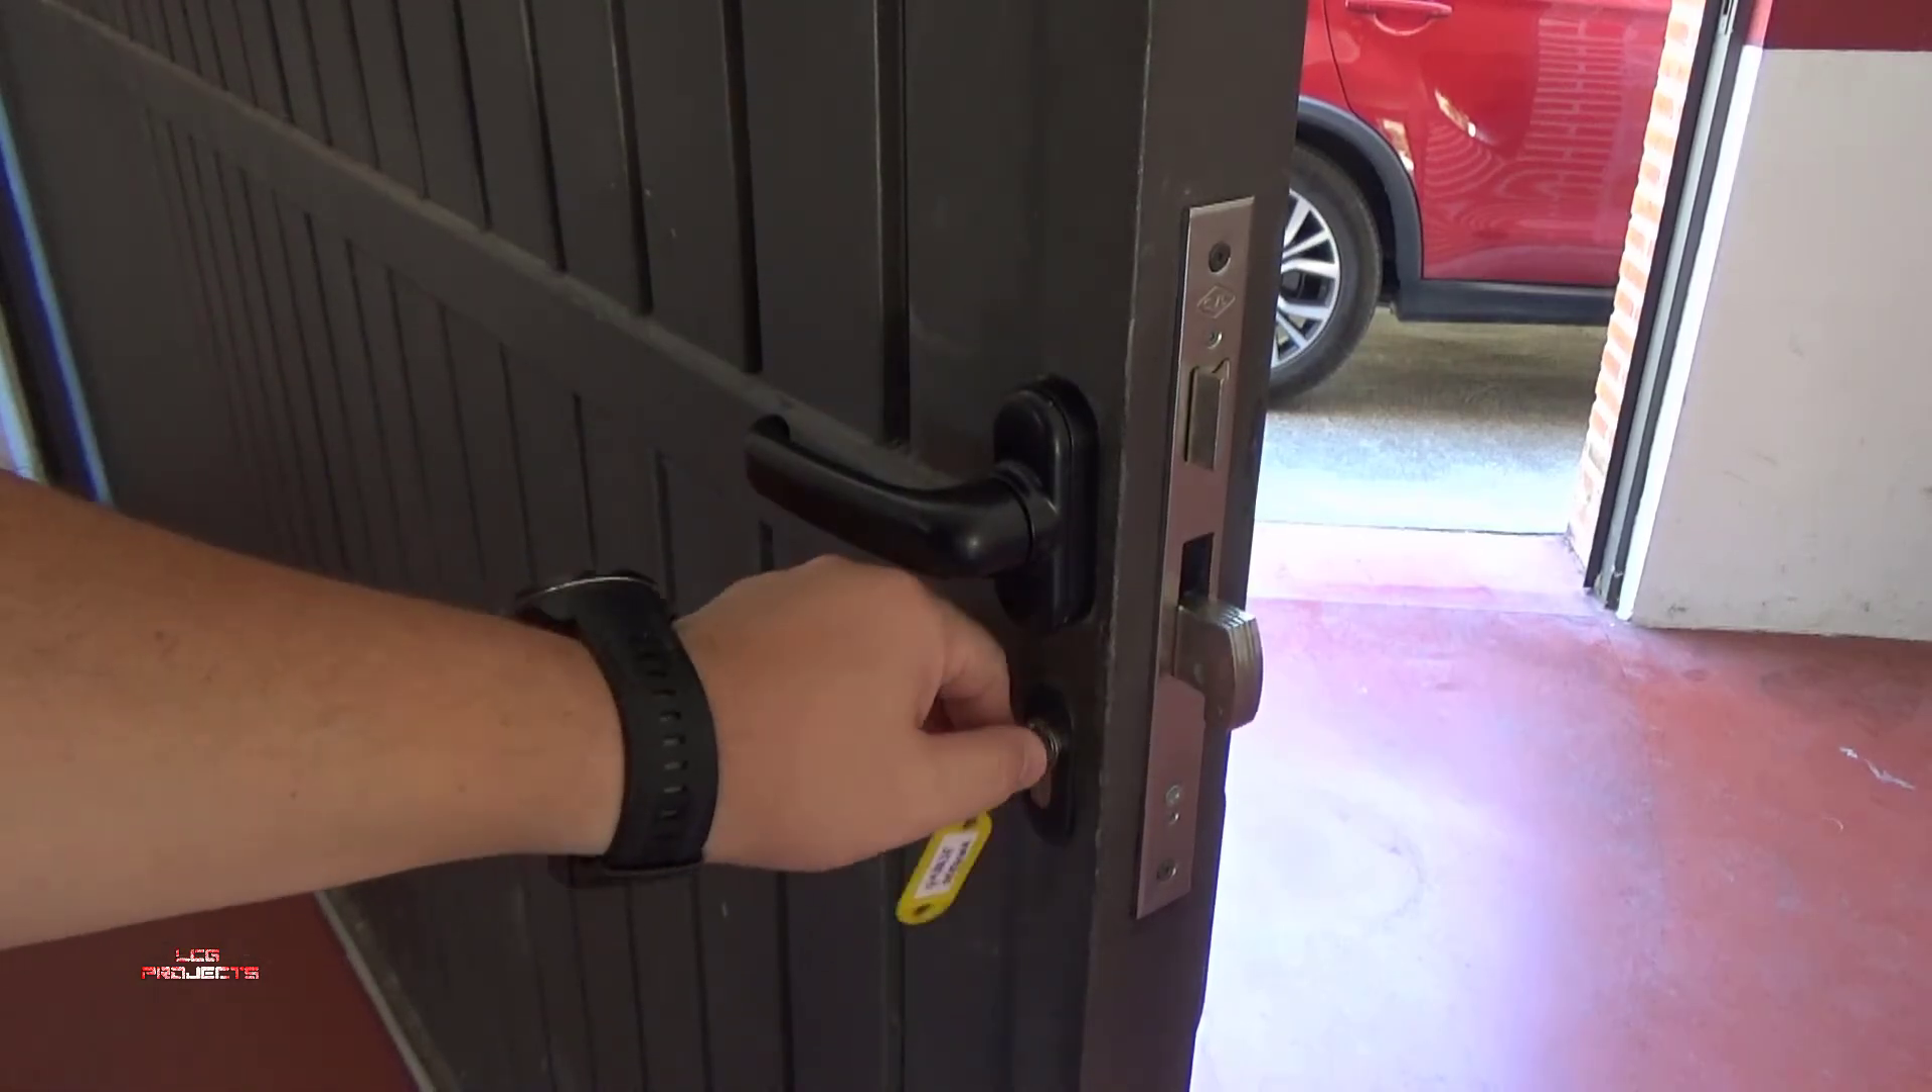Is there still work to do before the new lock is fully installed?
No.